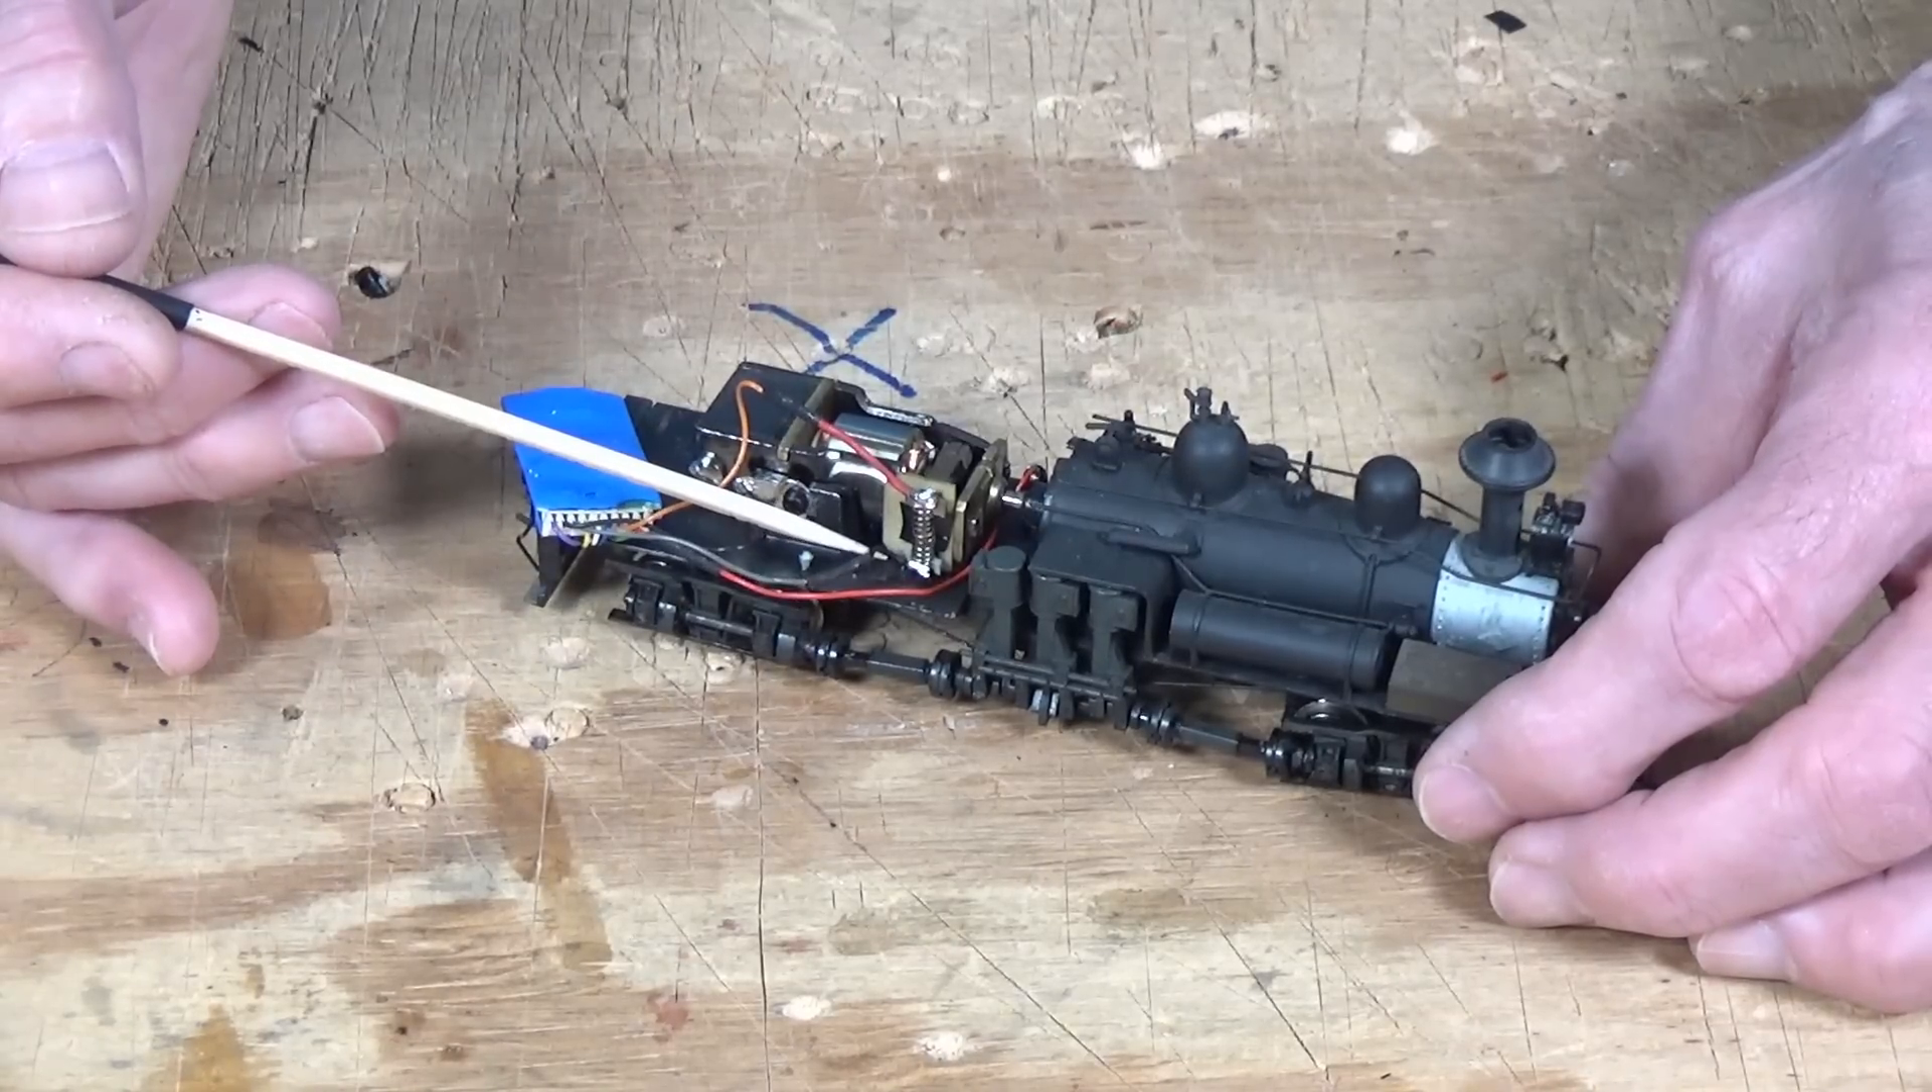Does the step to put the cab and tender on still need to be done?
Yes.